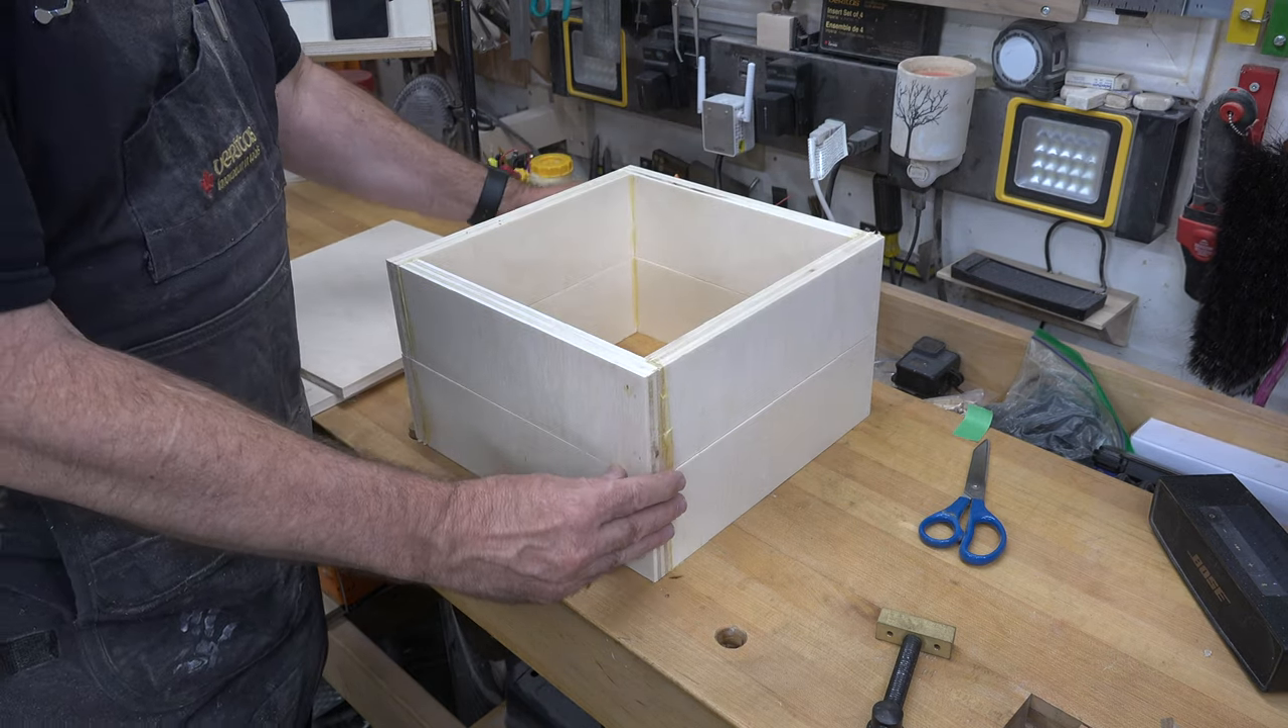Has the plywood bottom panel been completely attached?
No.